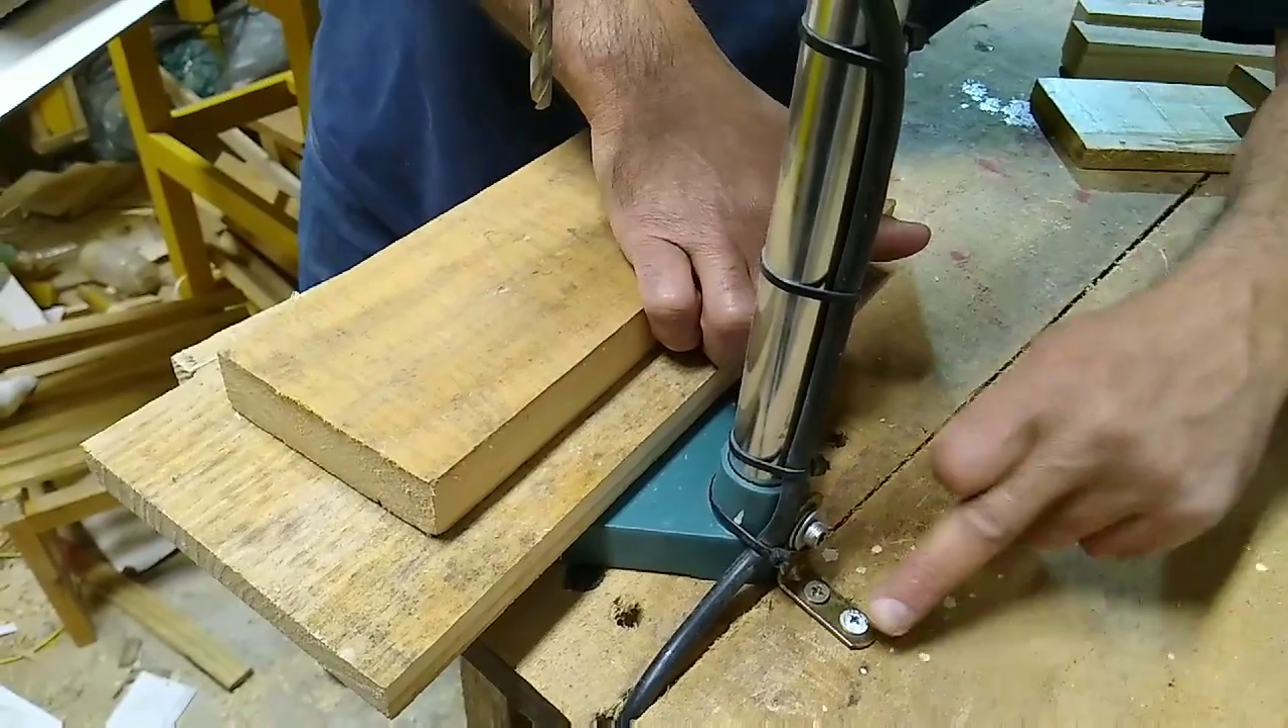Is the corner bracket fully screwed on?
Yes.